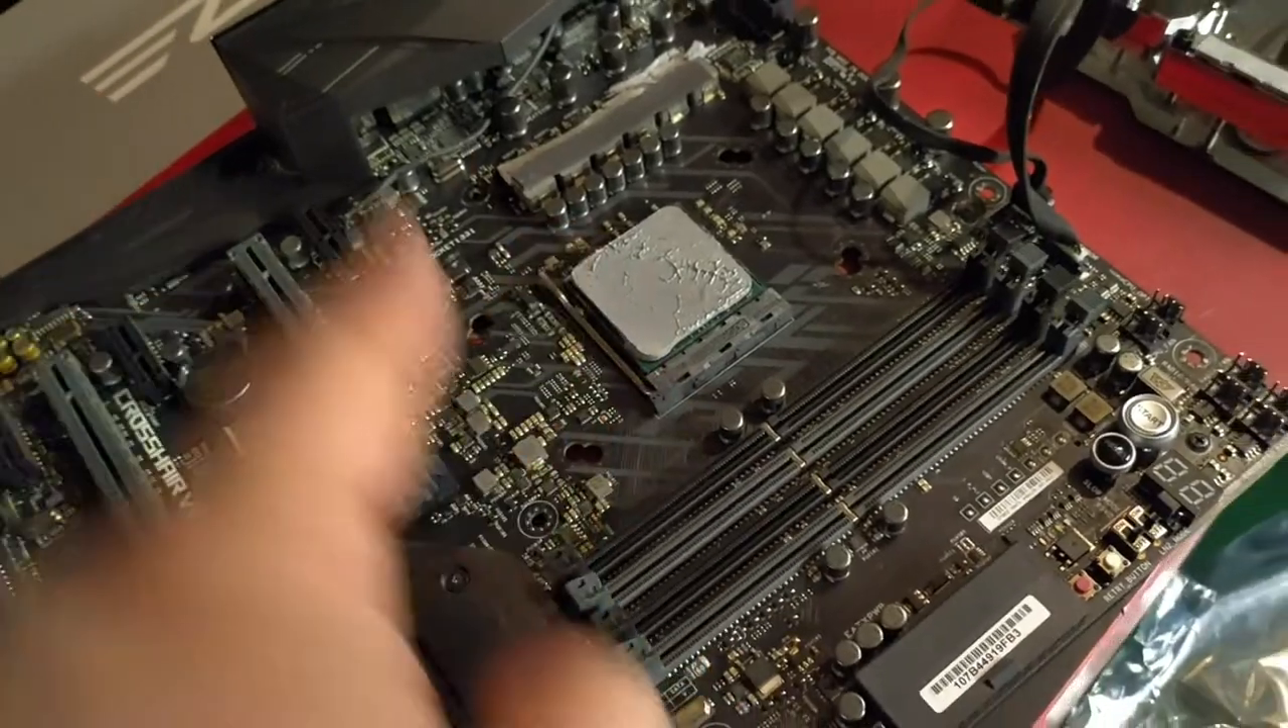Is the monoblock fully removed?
Yes.